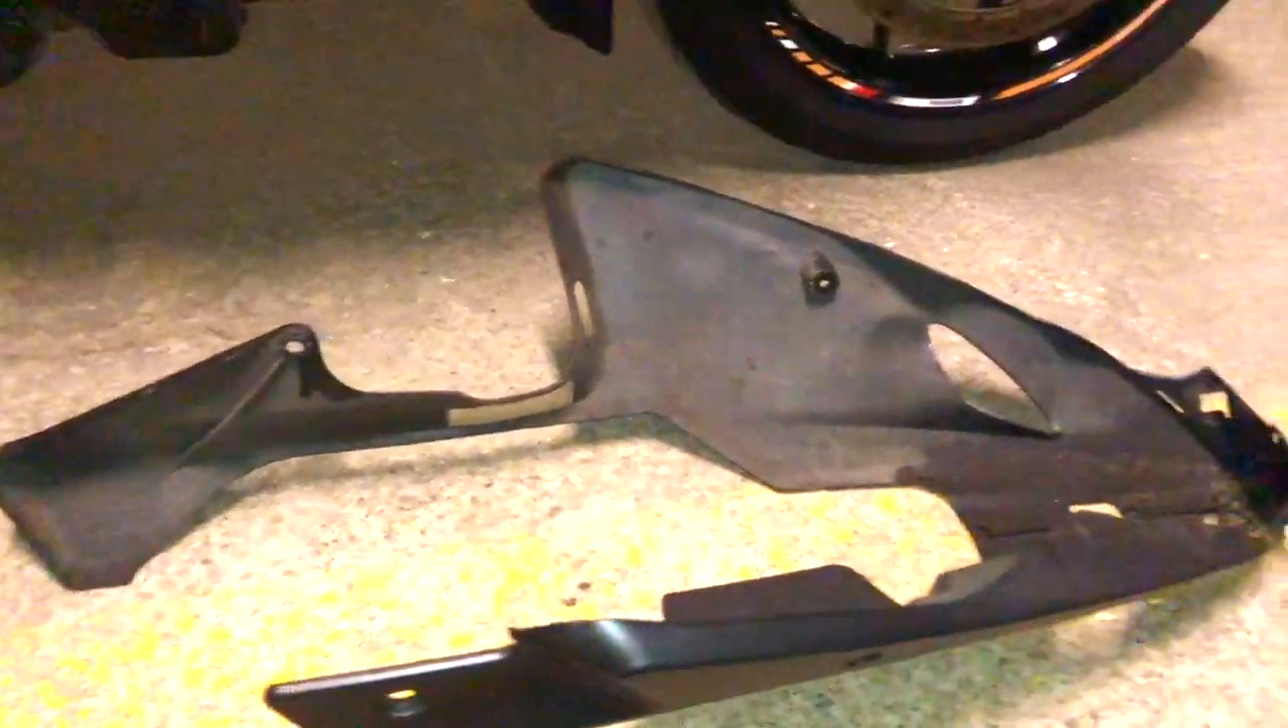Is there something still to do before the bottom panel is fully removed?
No.